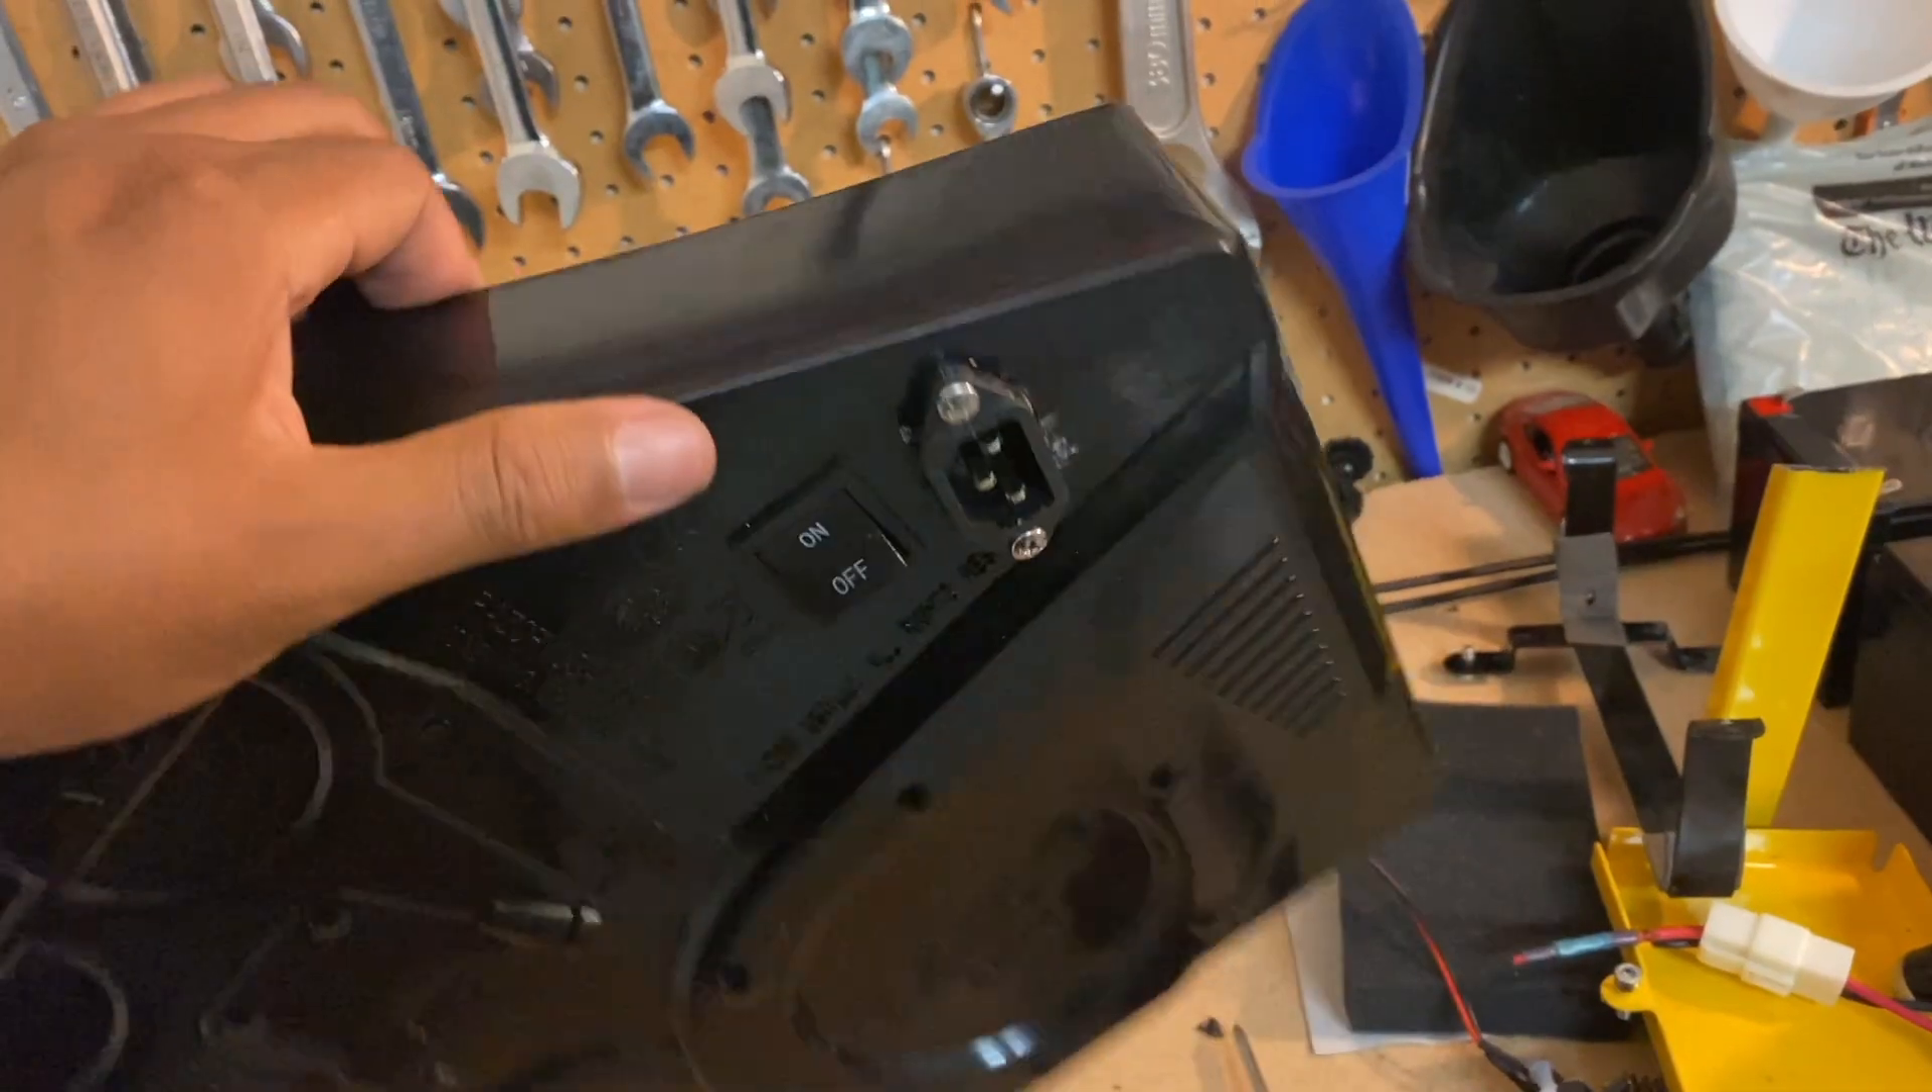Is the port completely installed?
Yes.